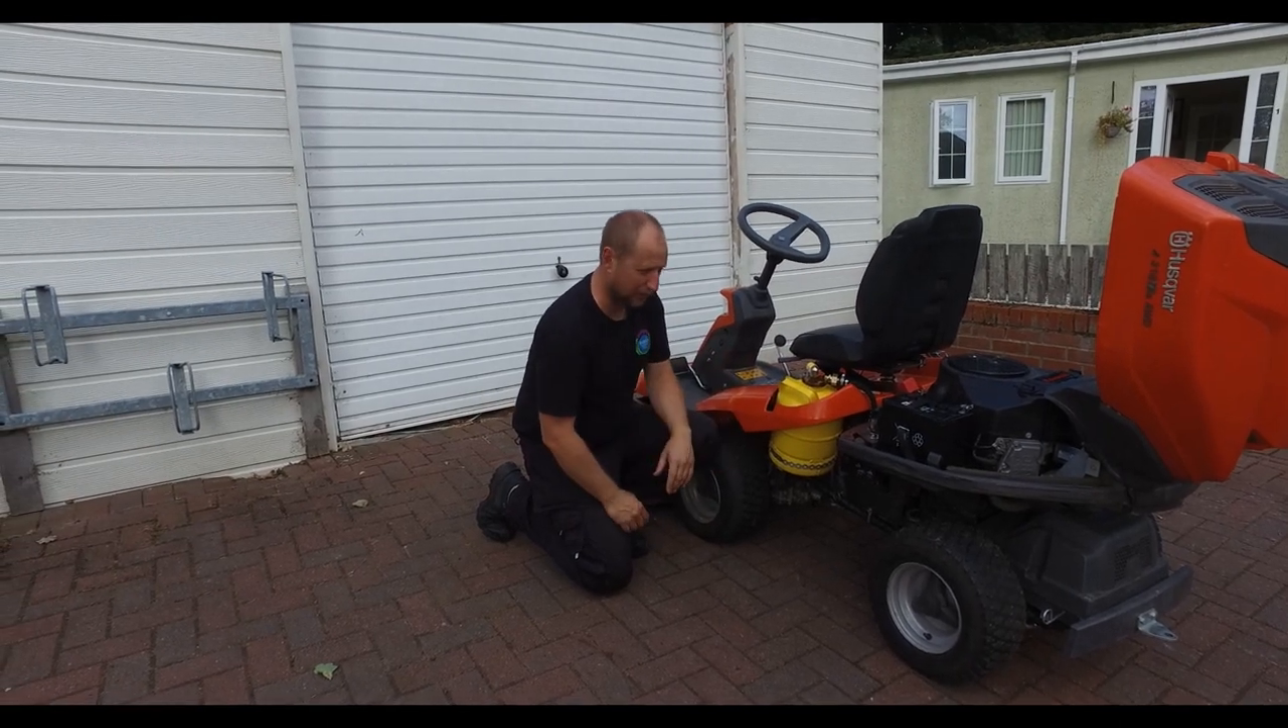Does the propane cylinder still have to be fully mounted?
No.